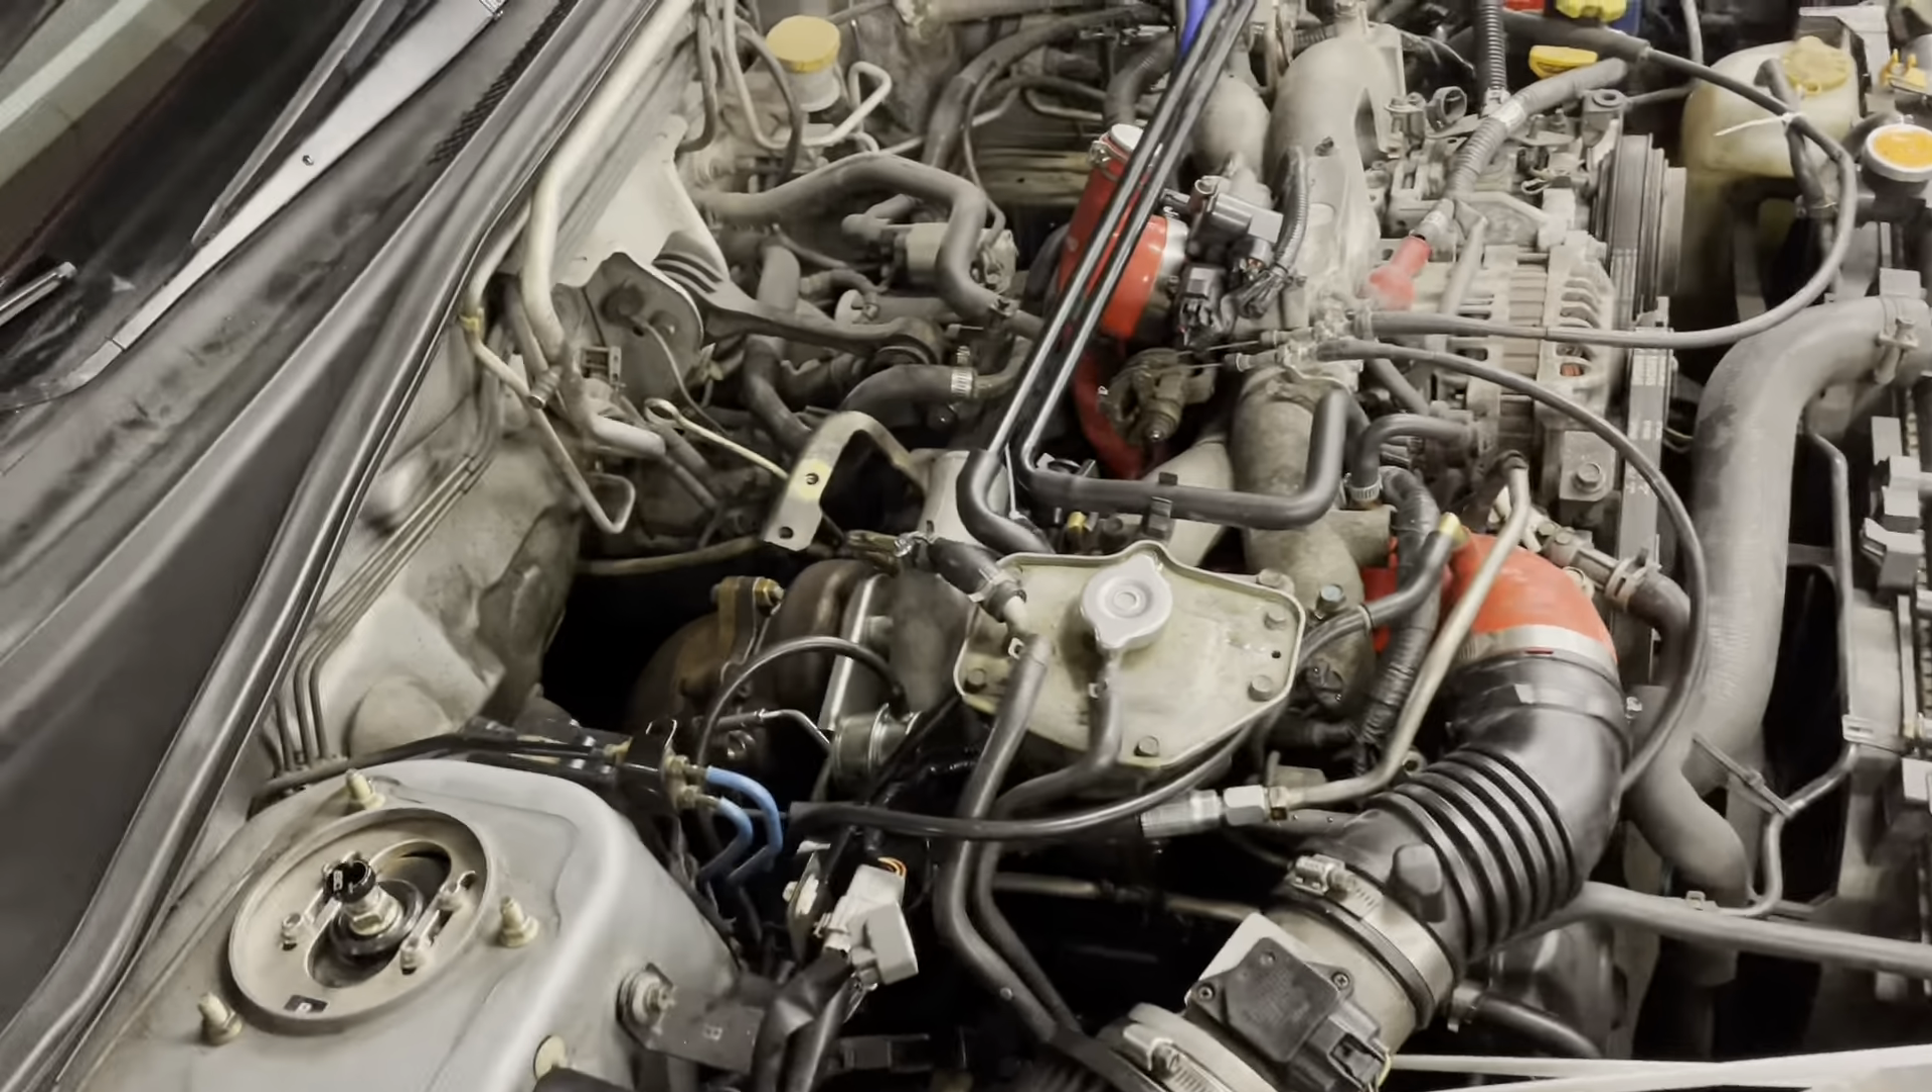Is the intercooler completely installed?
No.